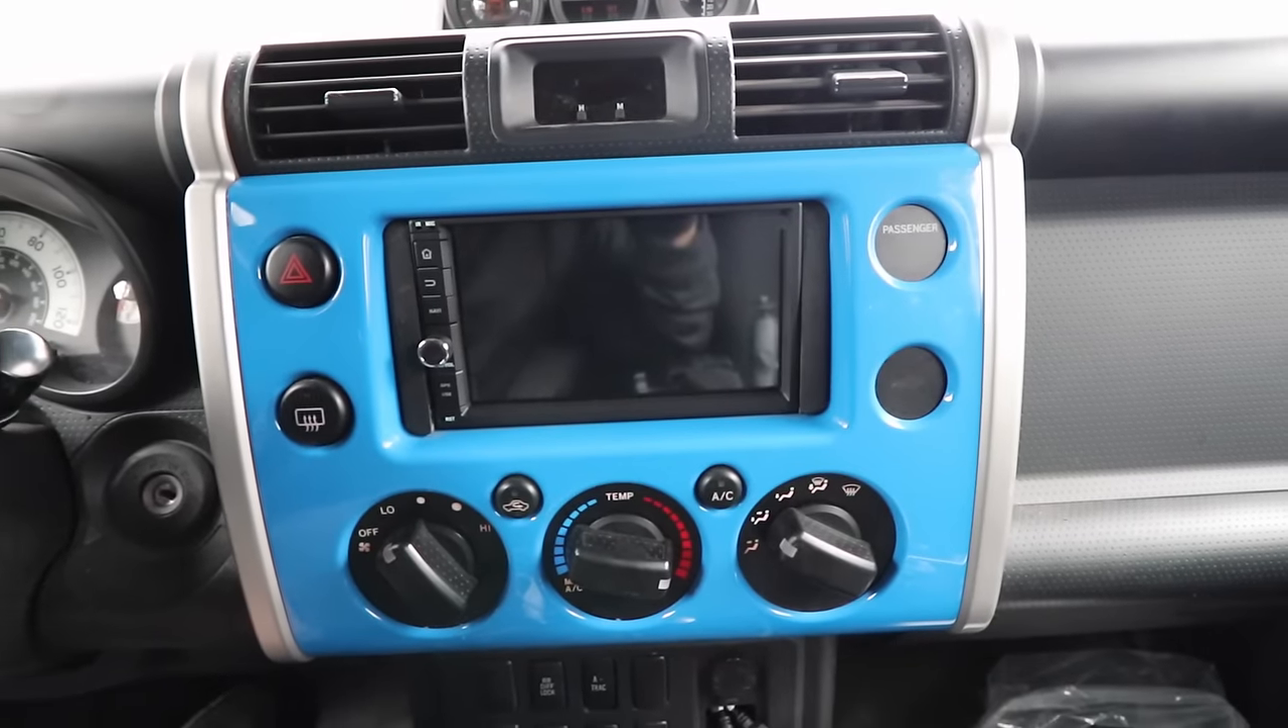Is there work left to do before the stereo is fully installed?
No.